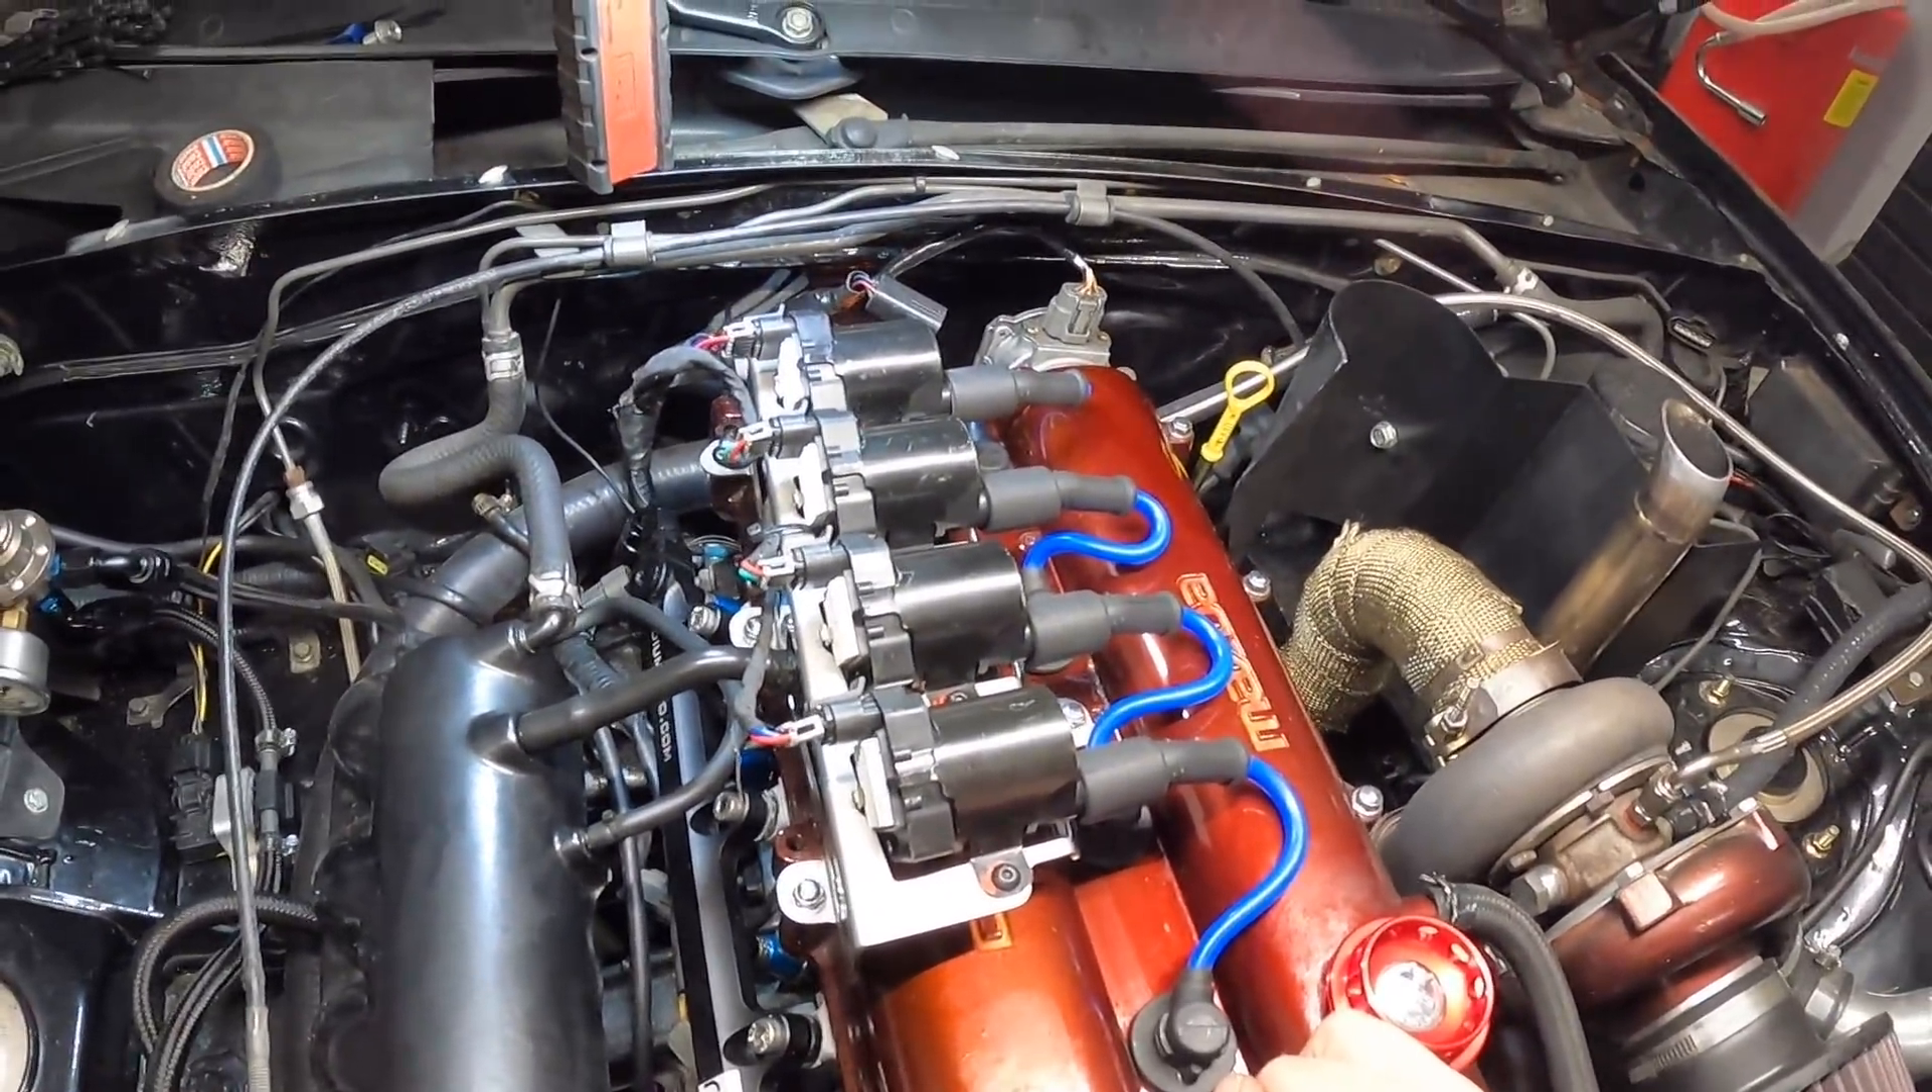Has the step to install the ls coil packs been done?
Yes.